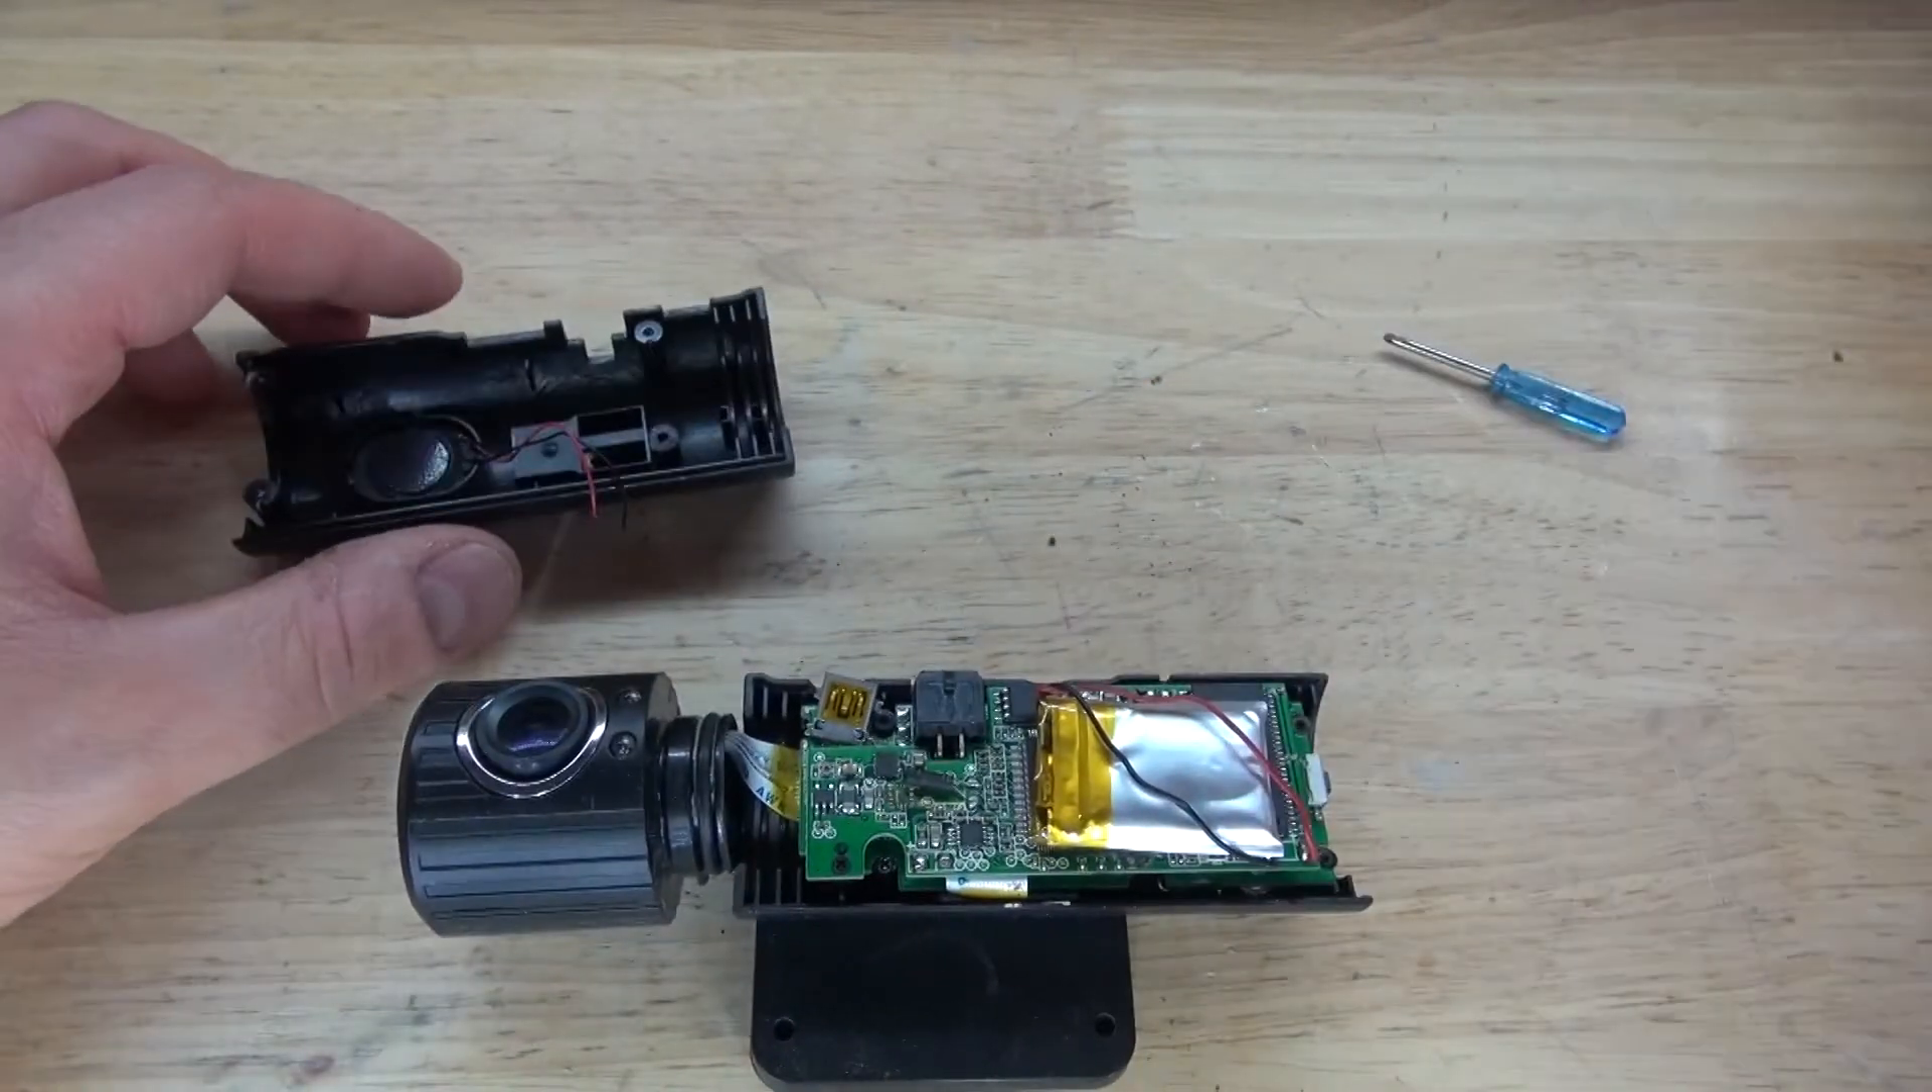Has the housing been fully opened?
Yes.